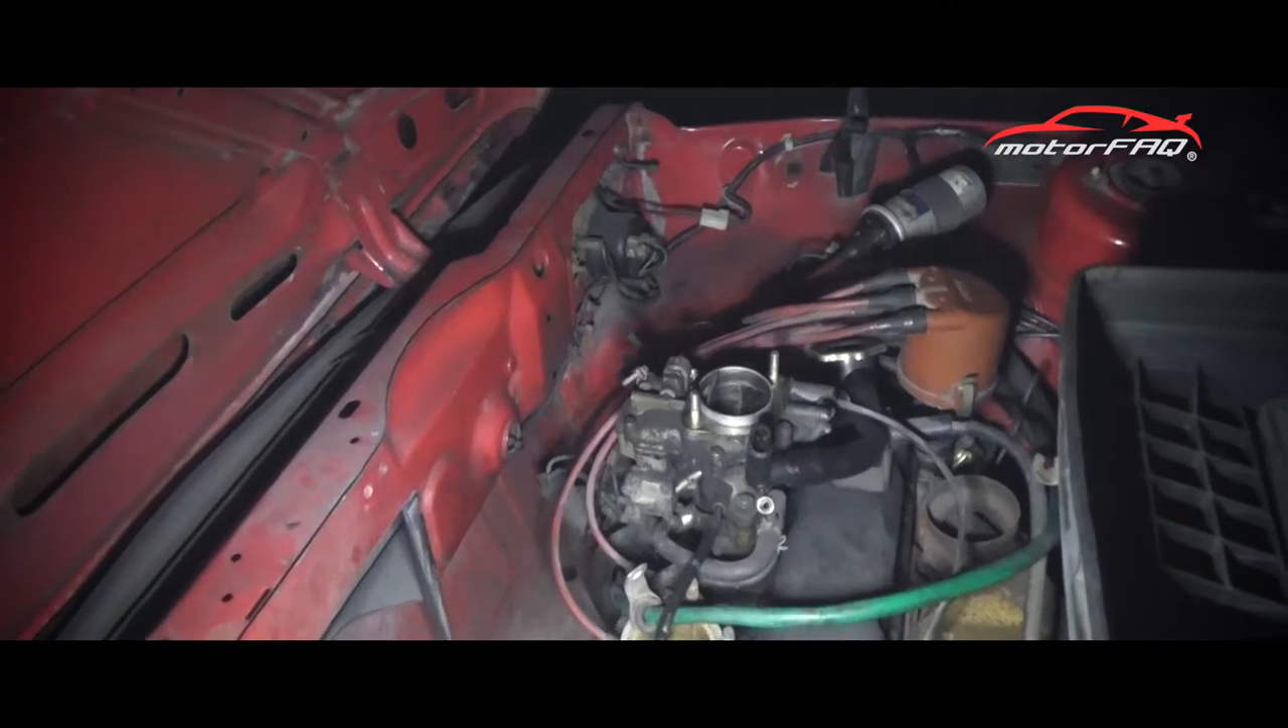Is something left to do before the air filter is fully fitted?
Yes.